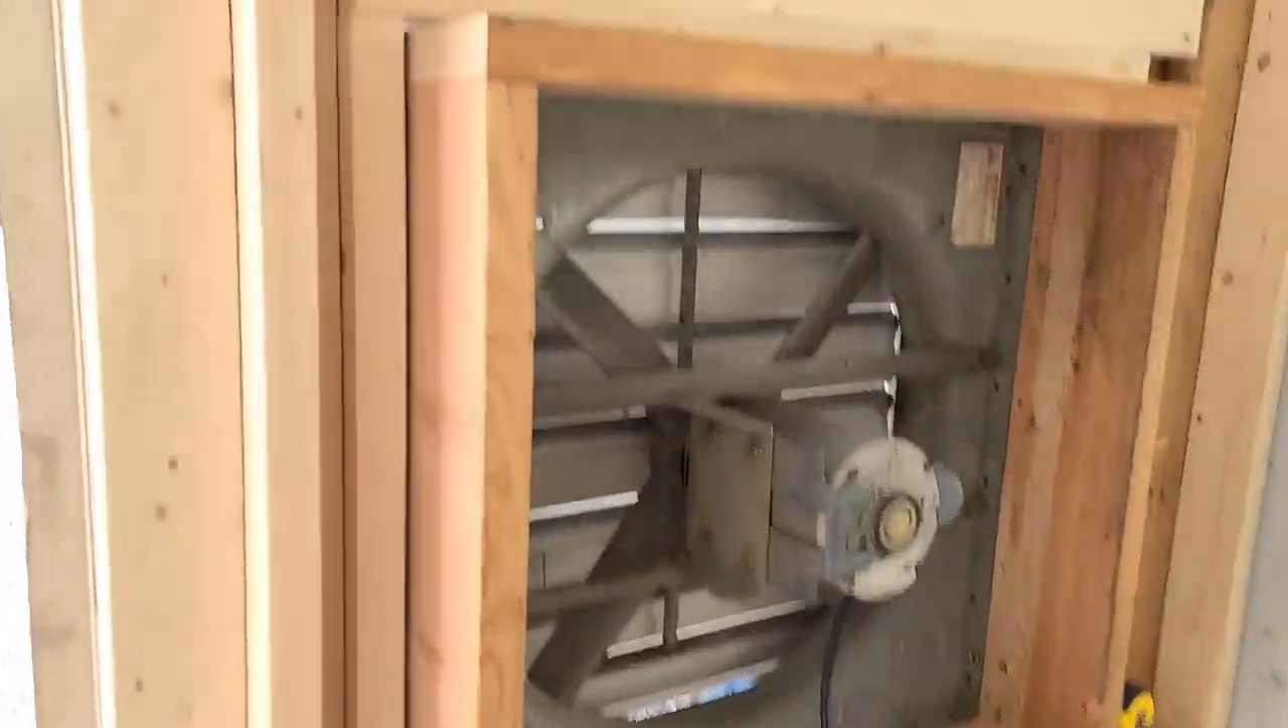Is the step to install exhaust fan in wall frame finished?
Yes.